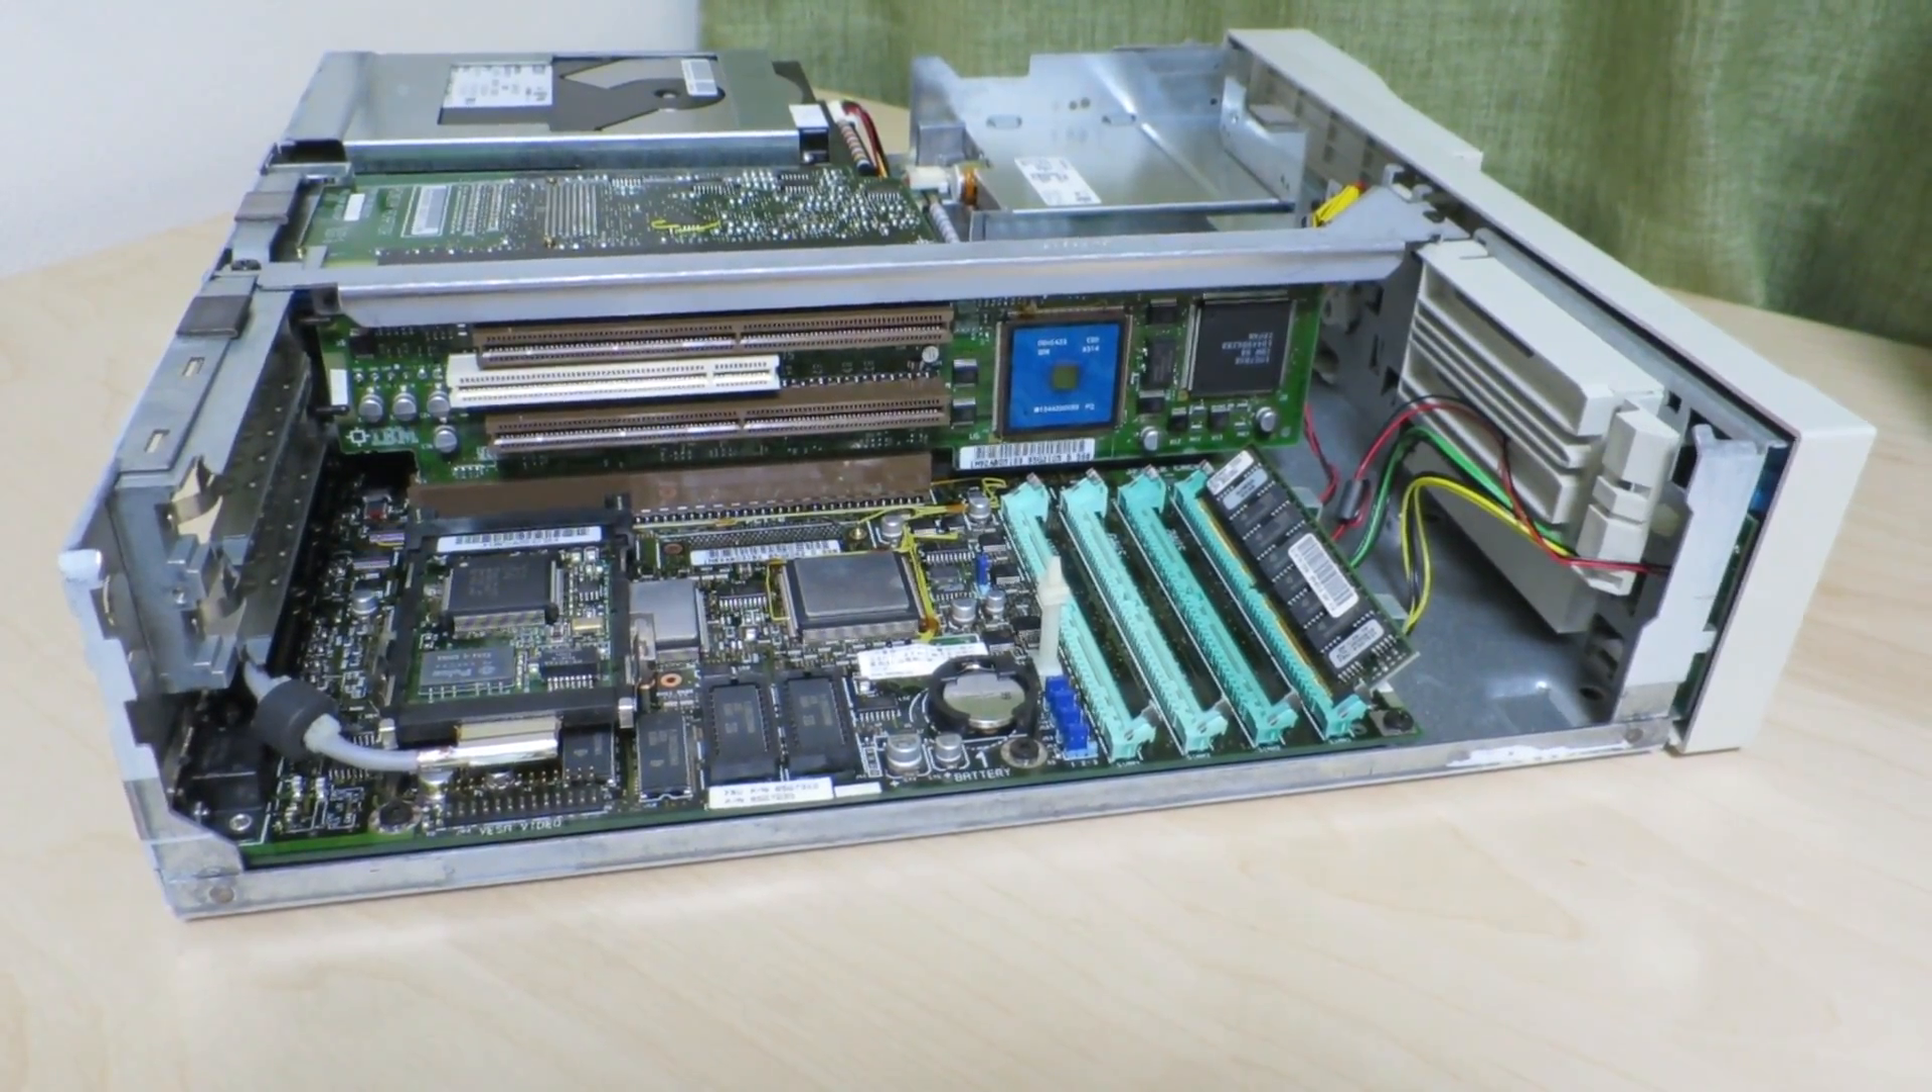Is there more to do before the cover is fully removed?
No.